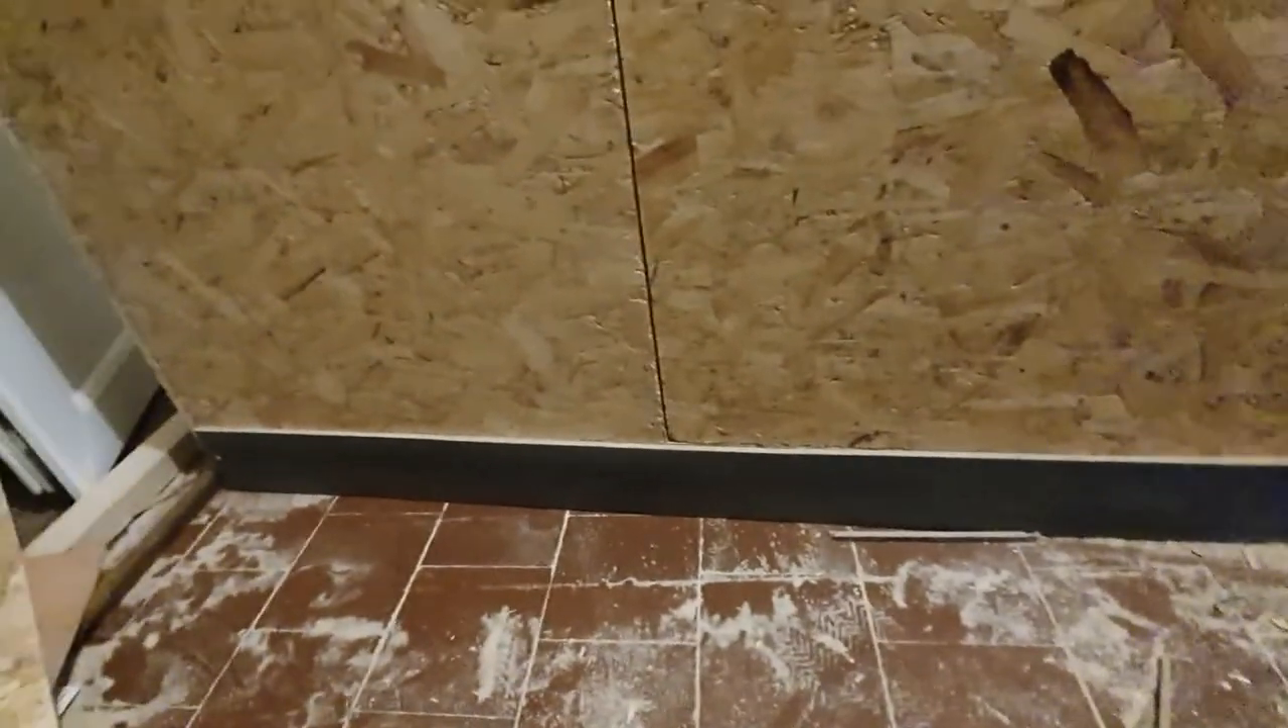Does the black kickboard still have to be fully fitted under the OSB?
No.